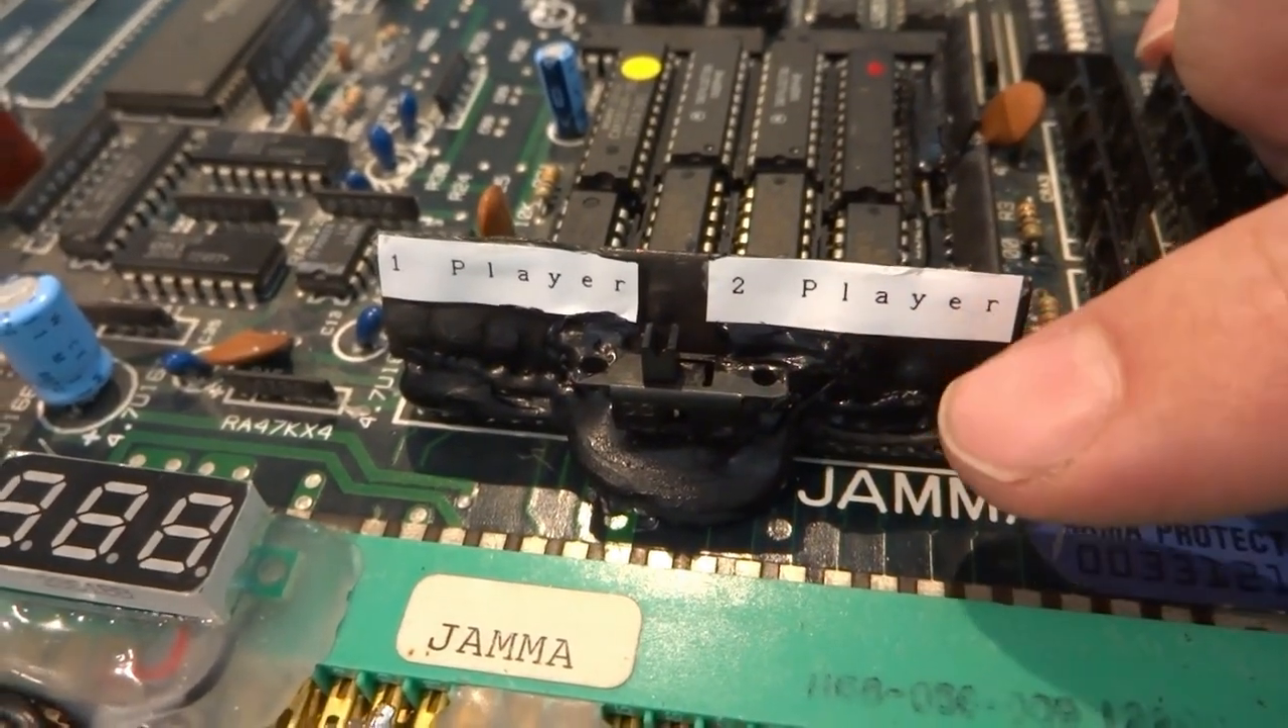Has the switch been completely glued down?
Yes.